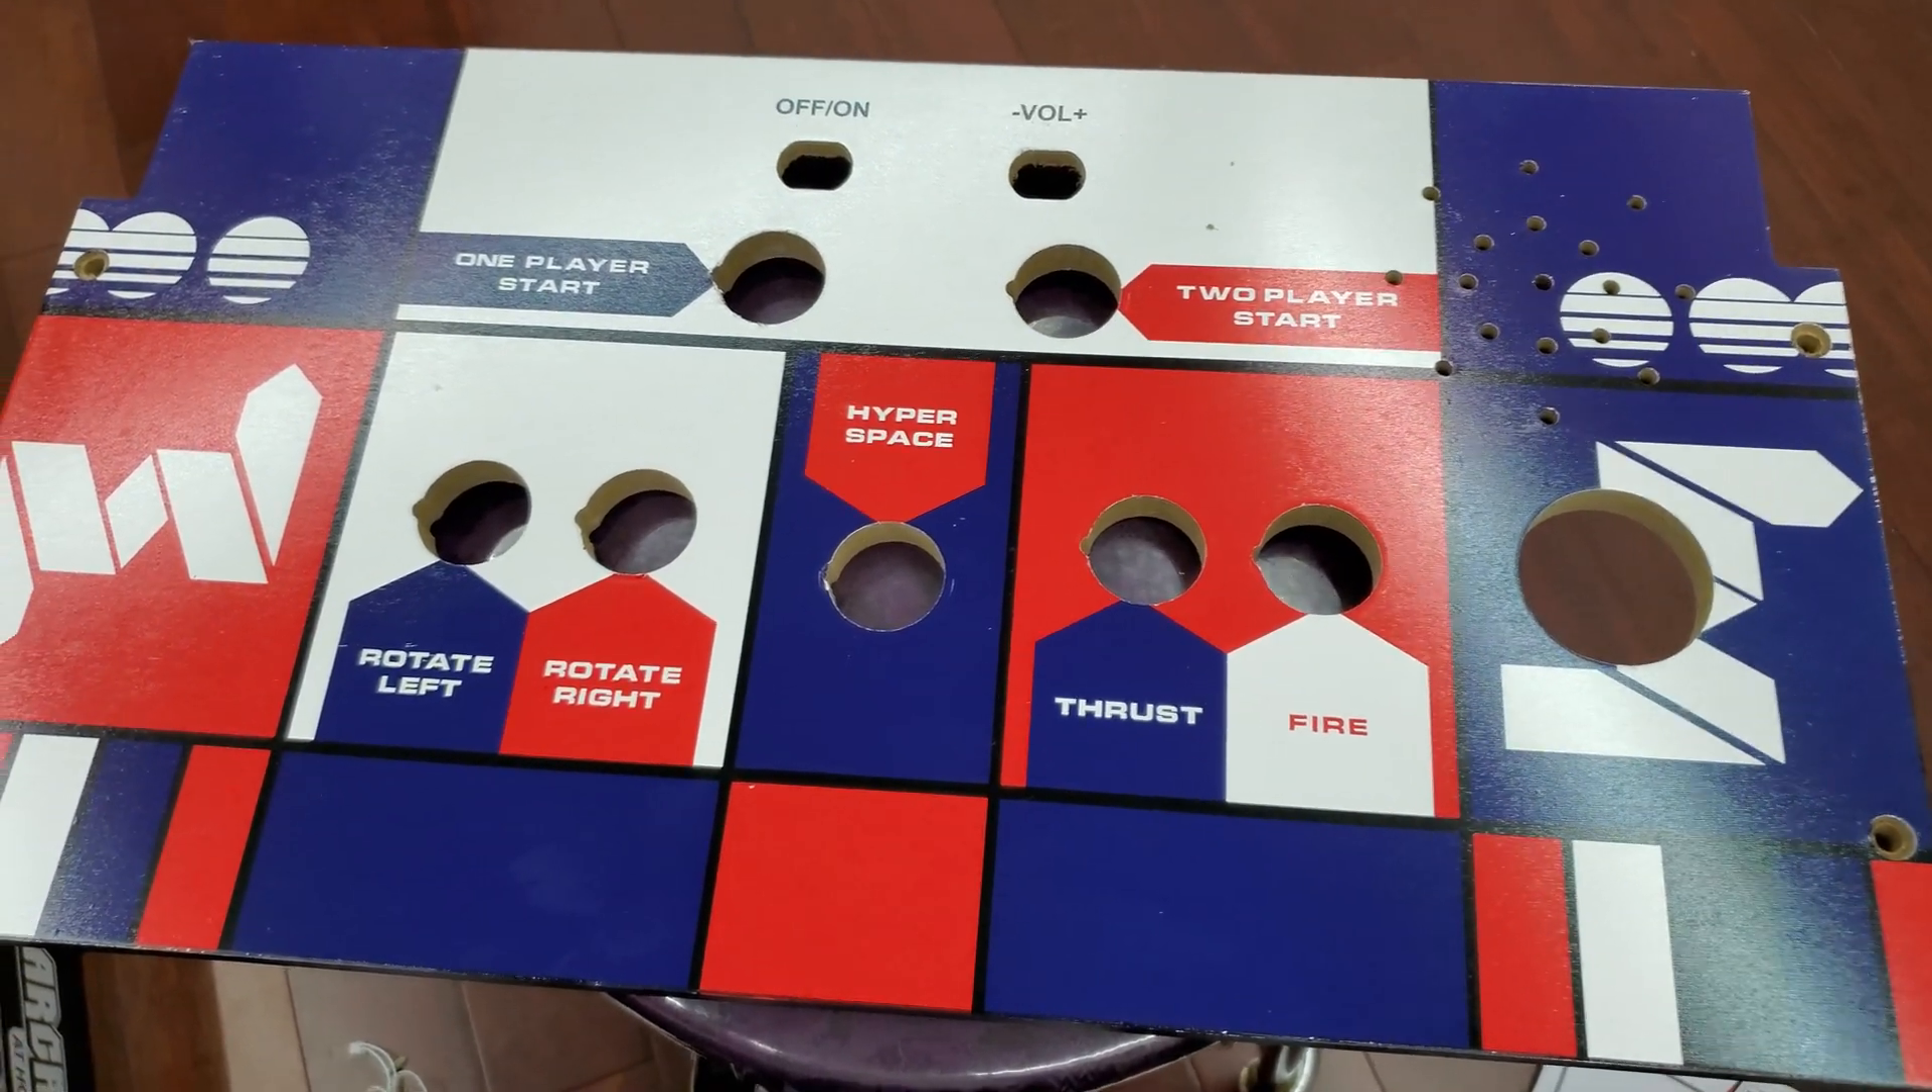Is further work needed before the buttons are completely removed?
No.